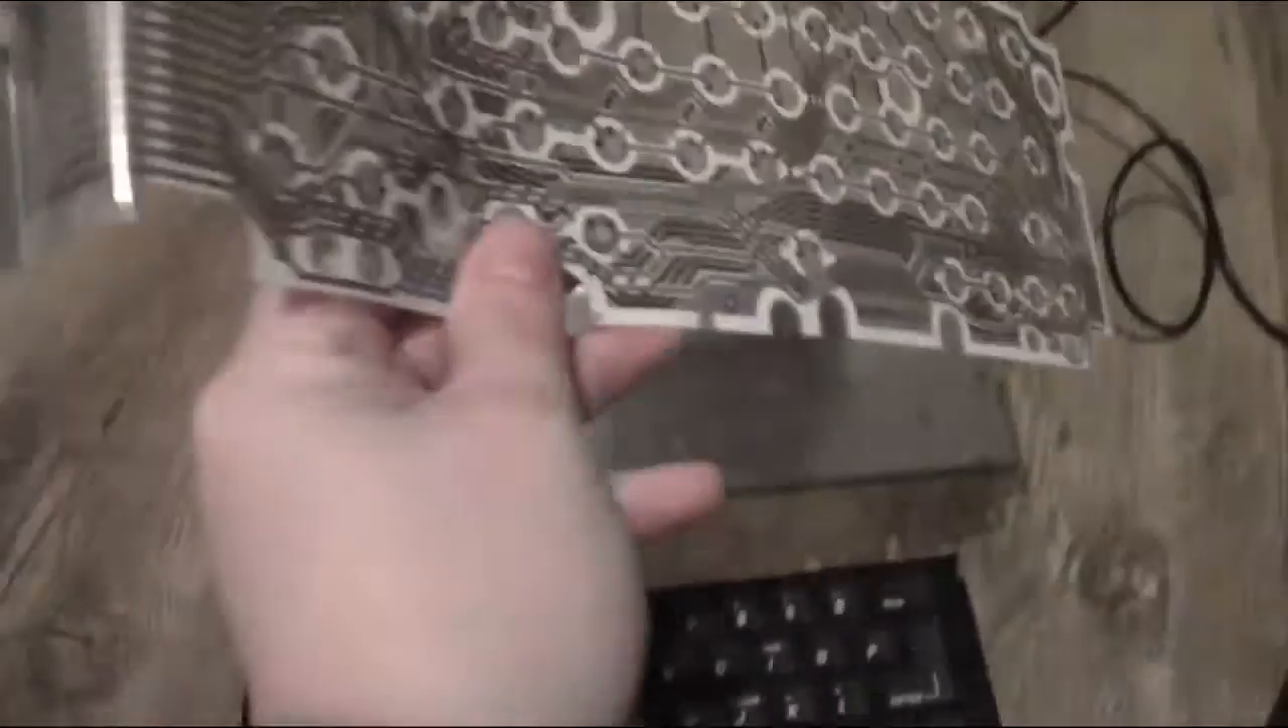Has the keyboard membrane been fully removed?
Yes.